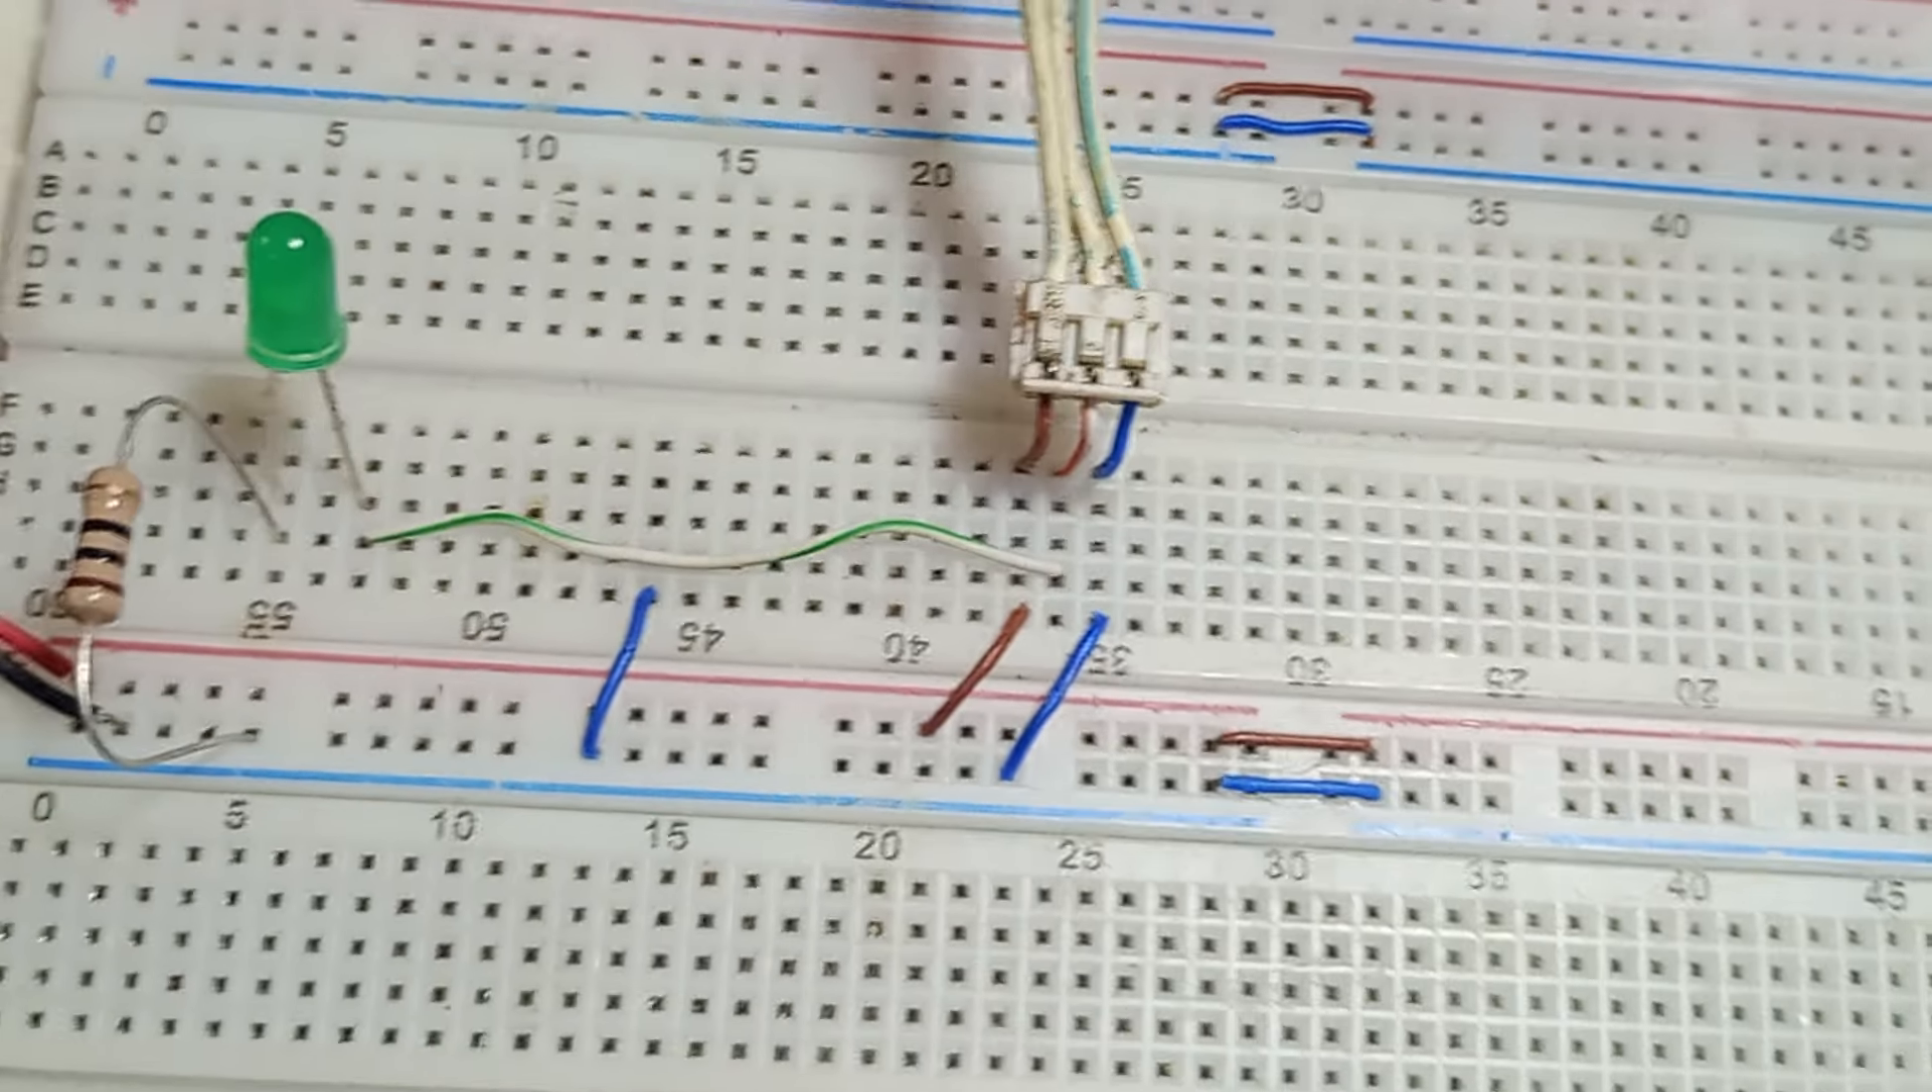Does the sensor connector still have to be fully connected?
No.